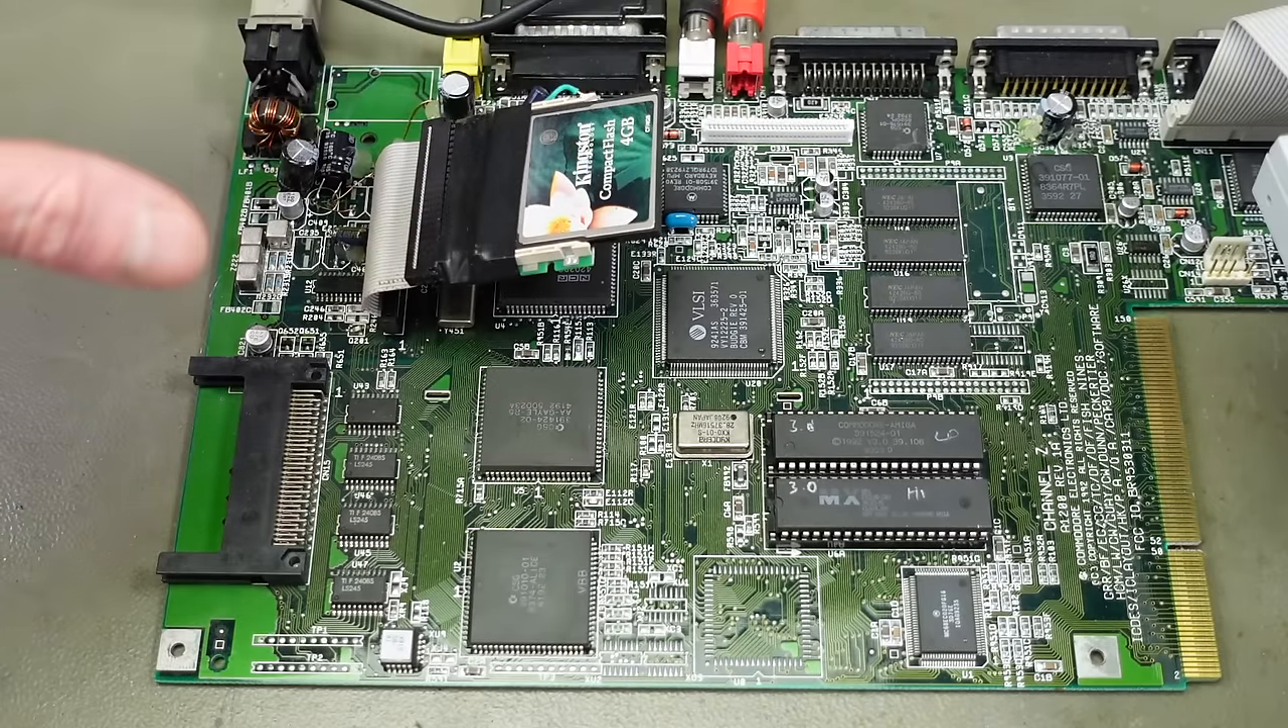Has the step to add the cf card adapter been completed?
Yes.